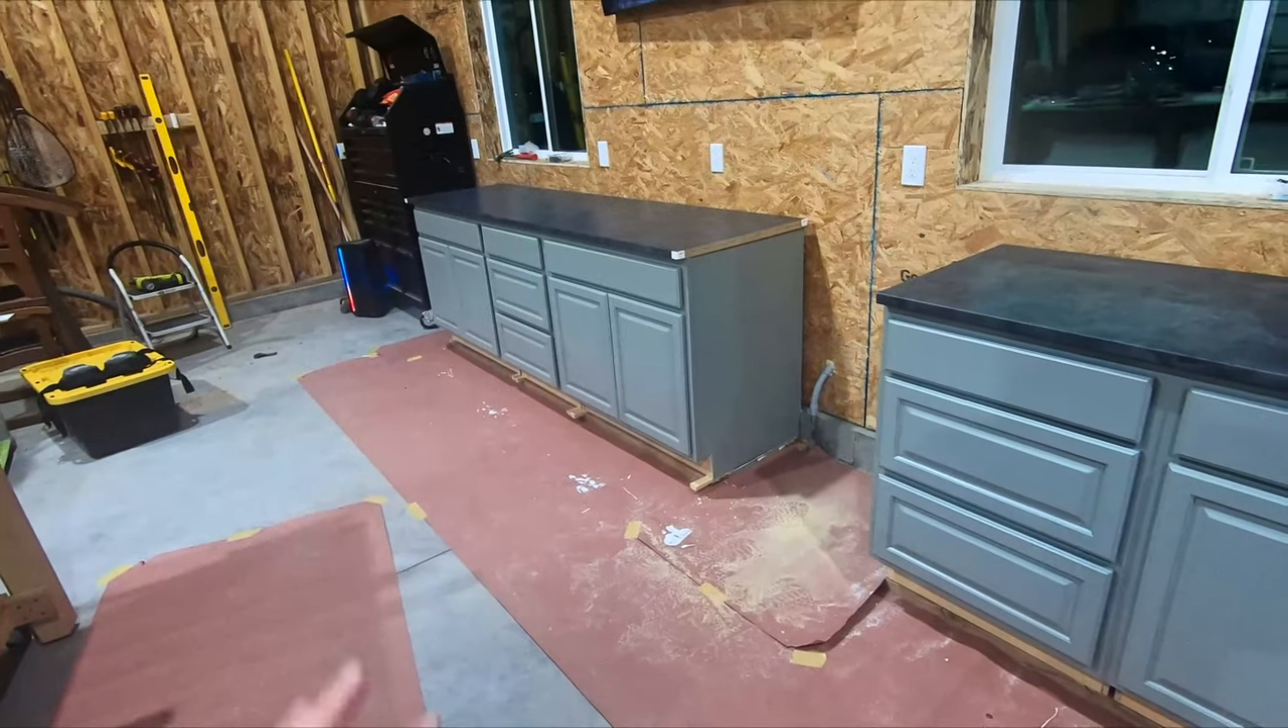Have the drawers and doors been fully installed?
Yes.